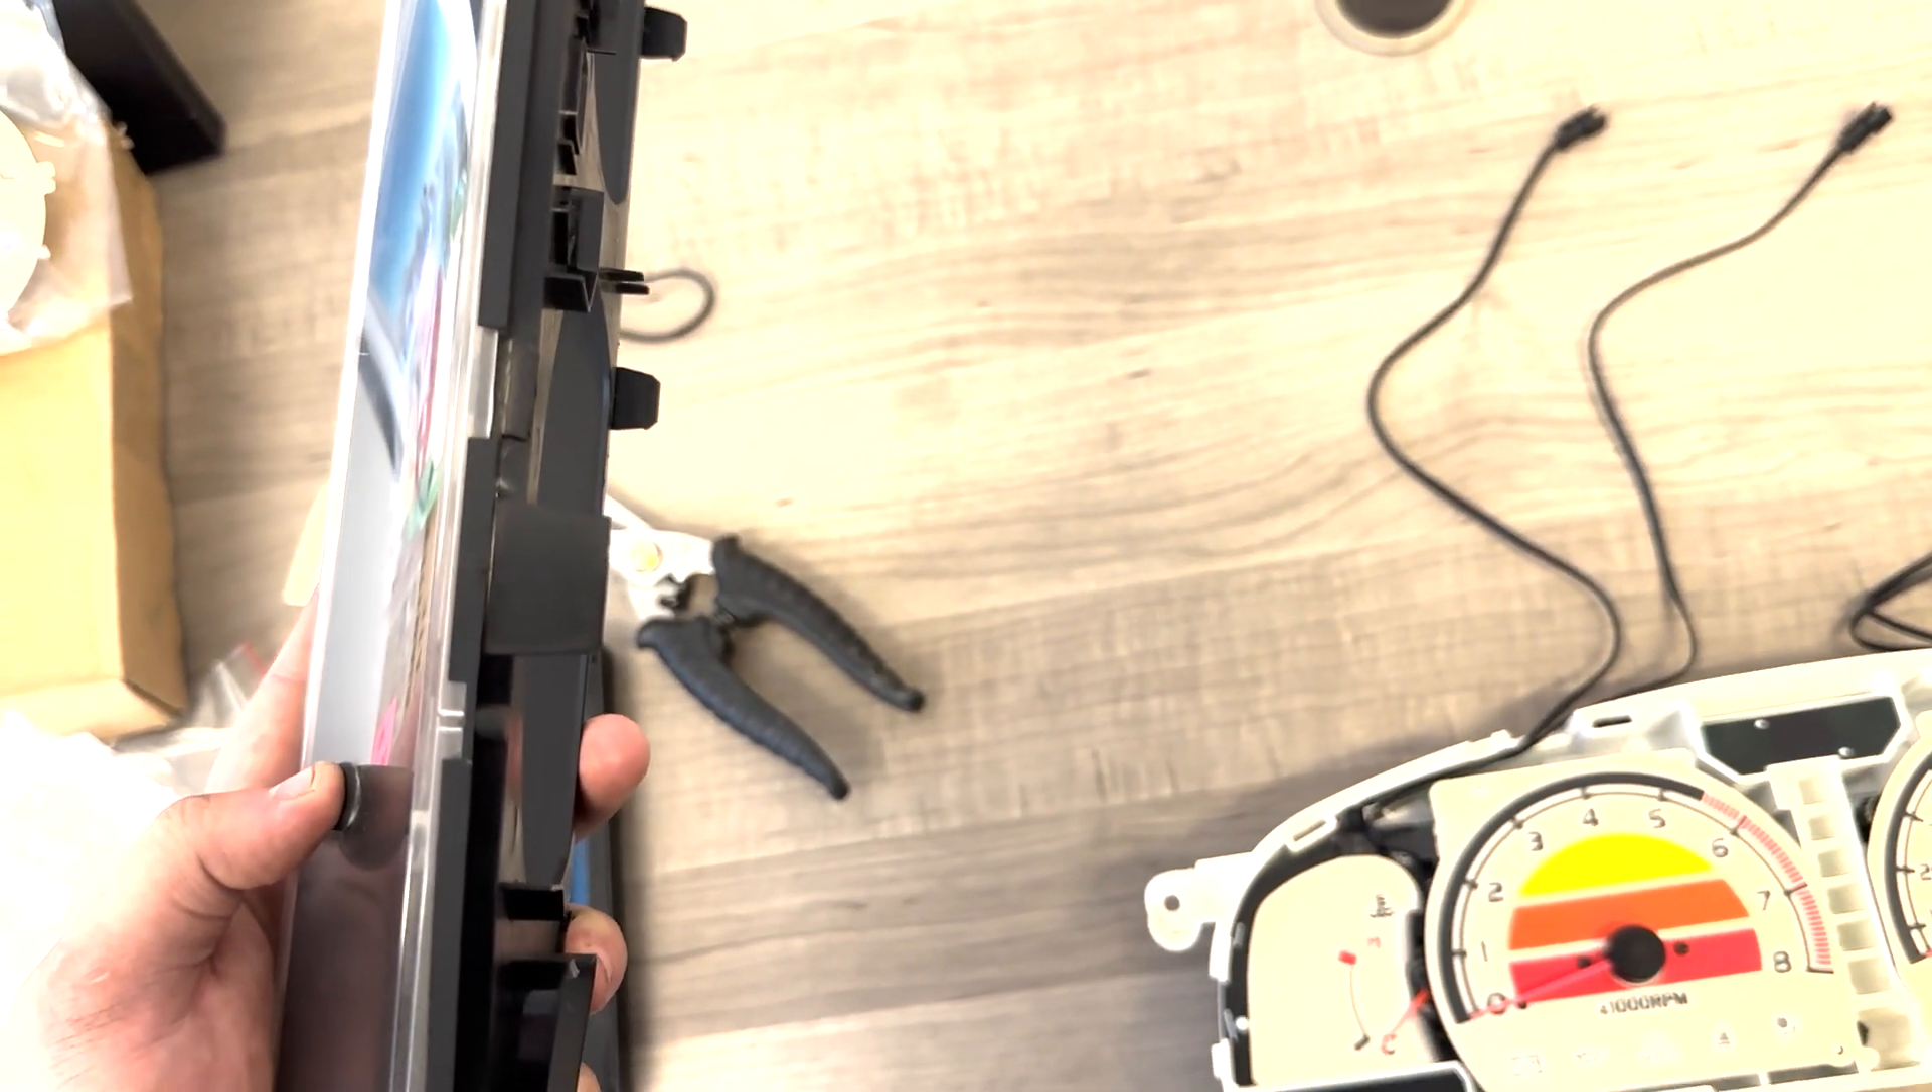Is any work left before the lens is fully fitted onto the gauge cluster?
Yes.